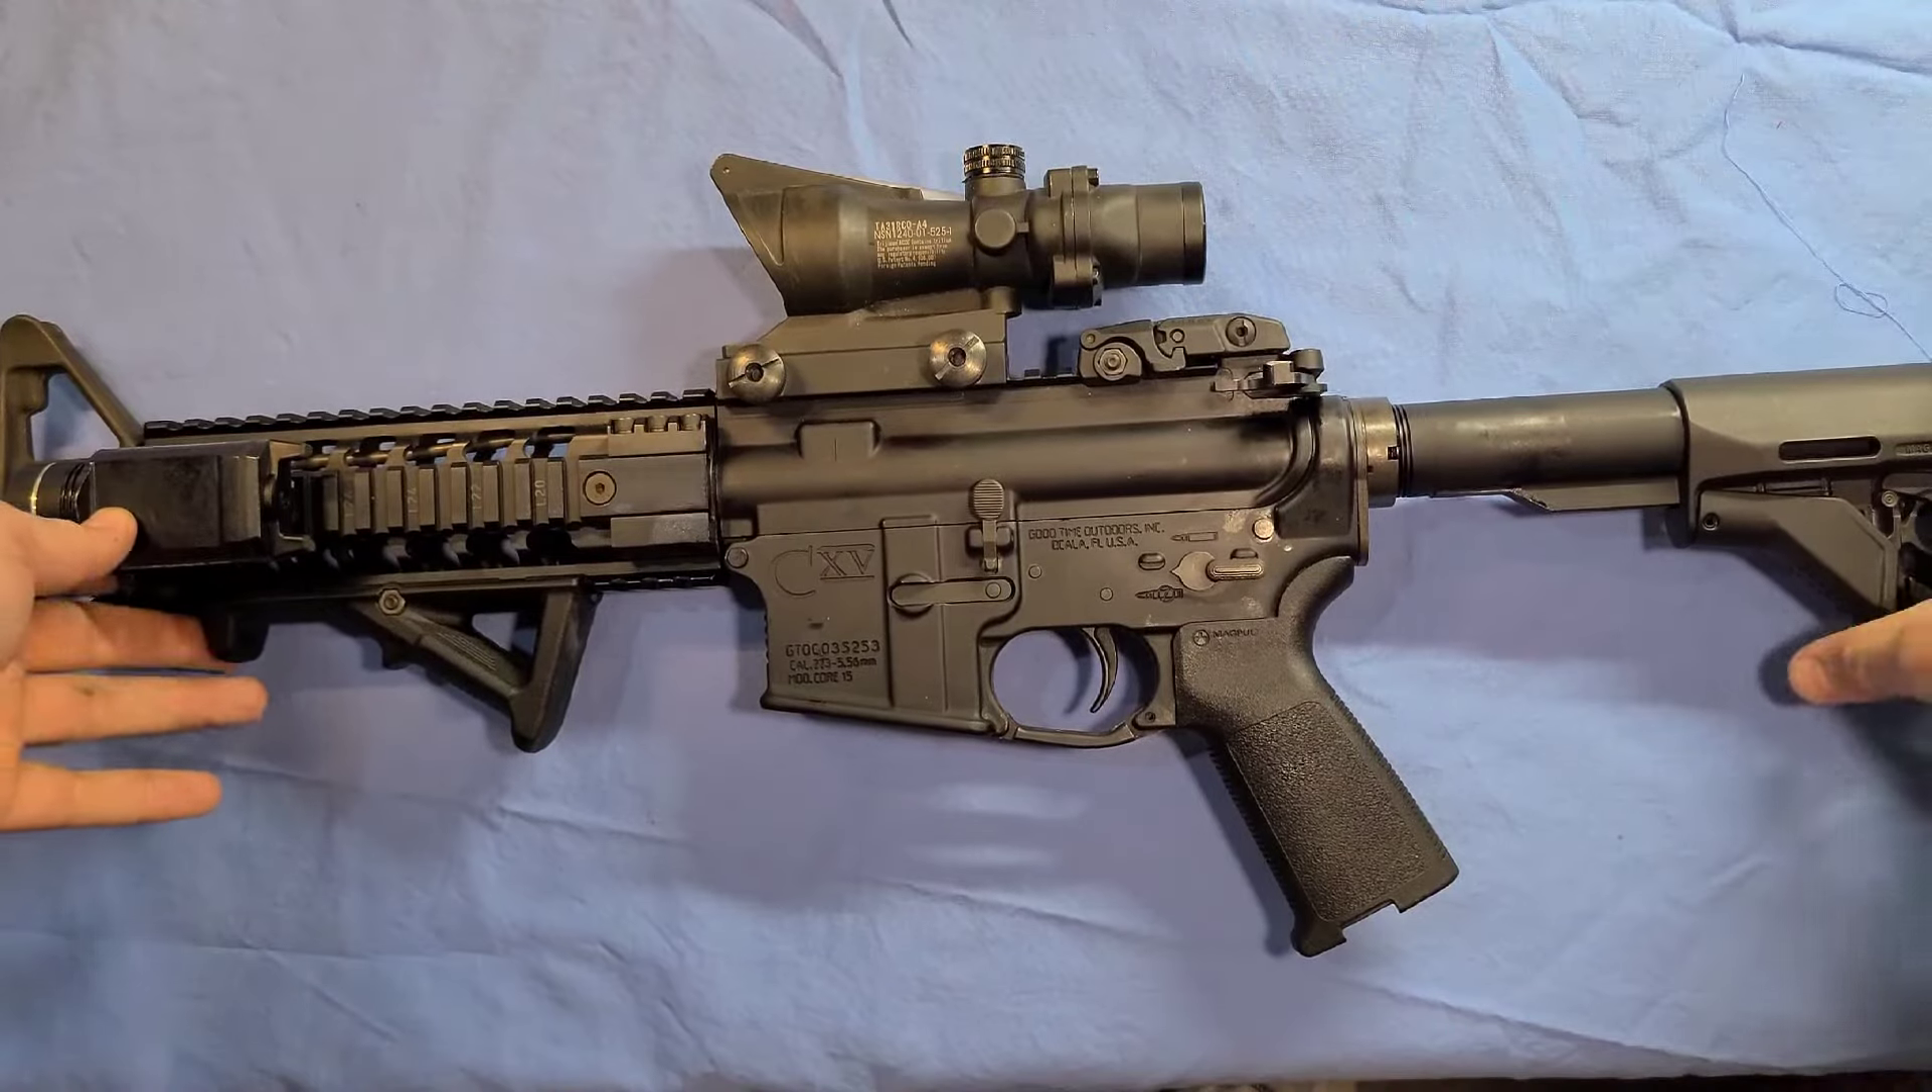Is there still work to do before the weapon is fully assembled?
No.